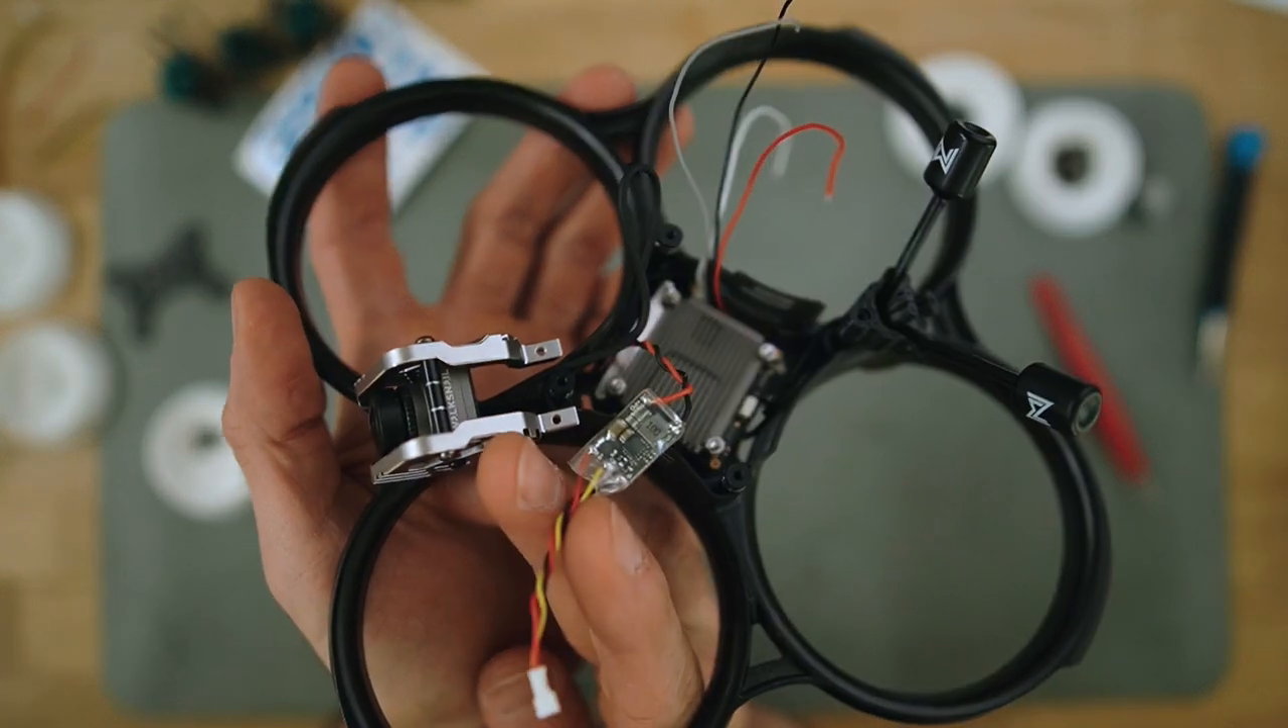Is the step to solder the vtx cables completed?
No.